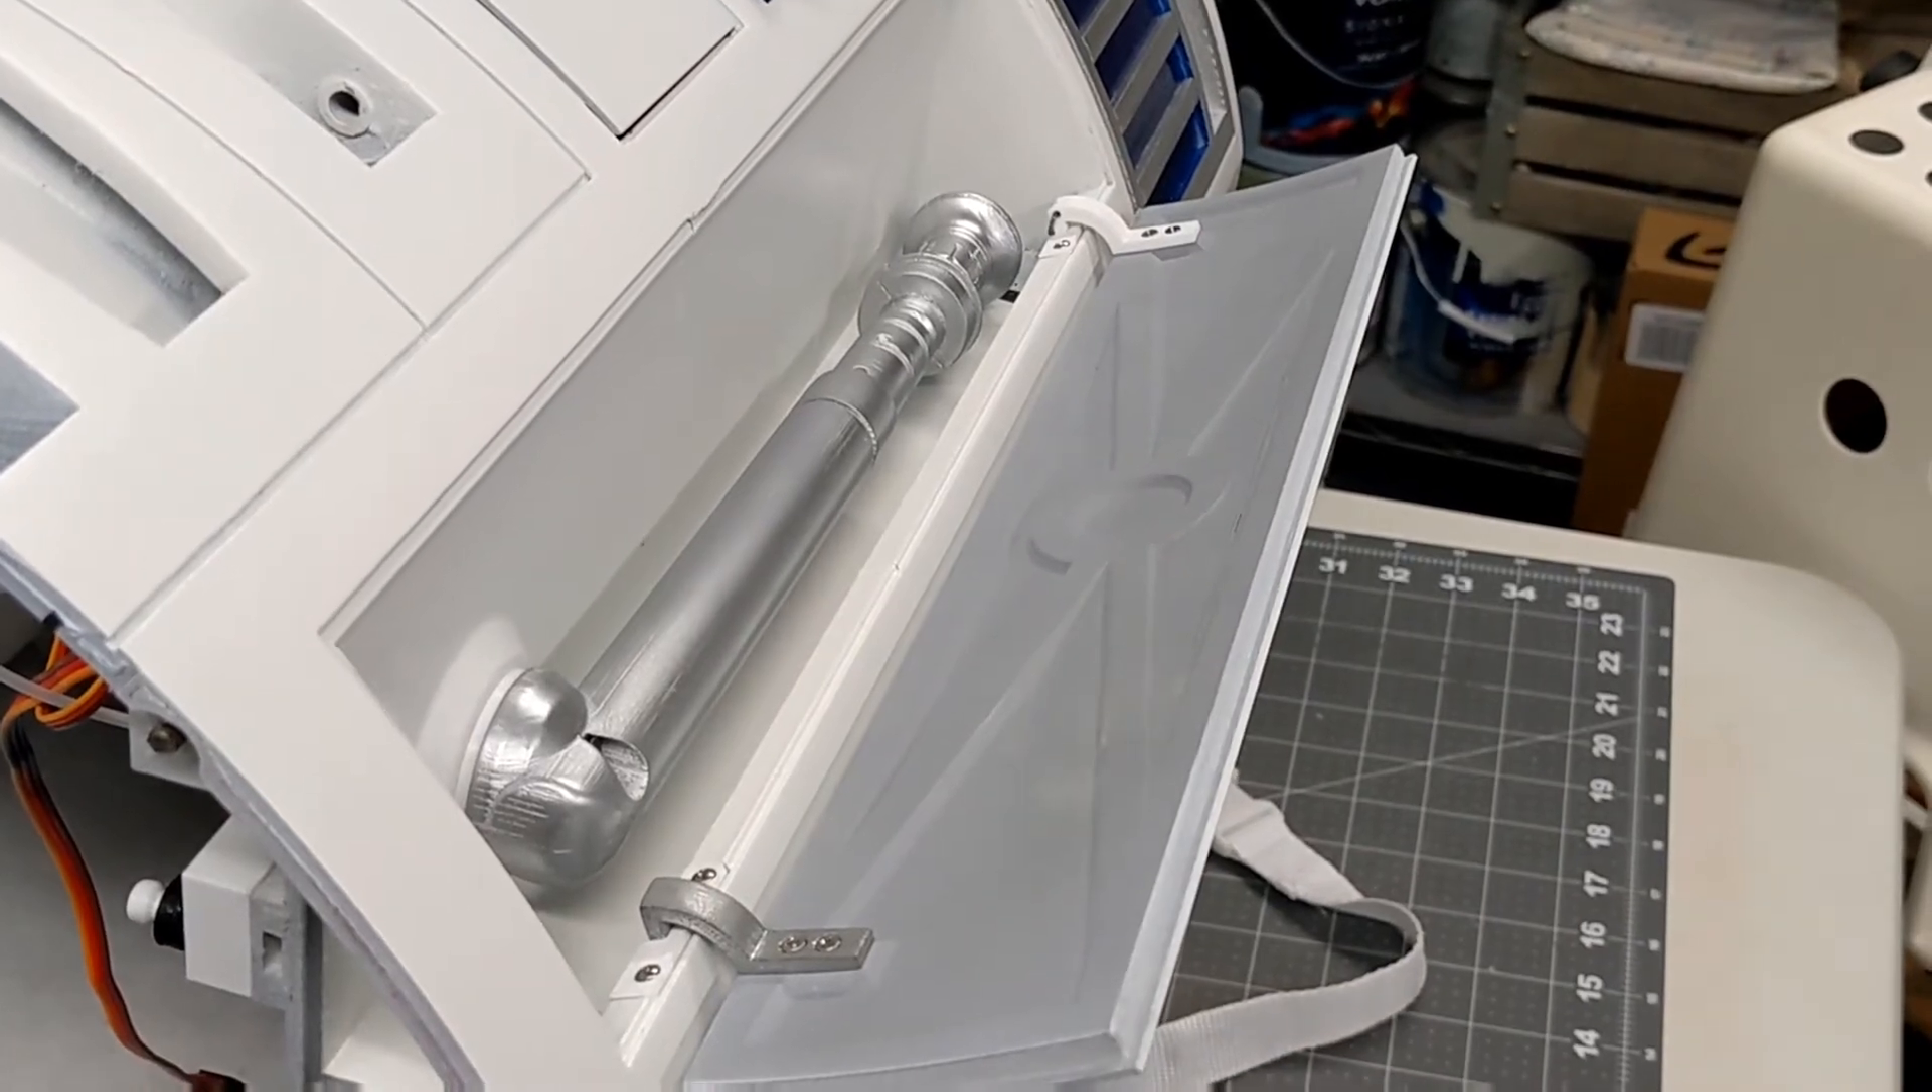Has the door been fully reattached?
Yes.